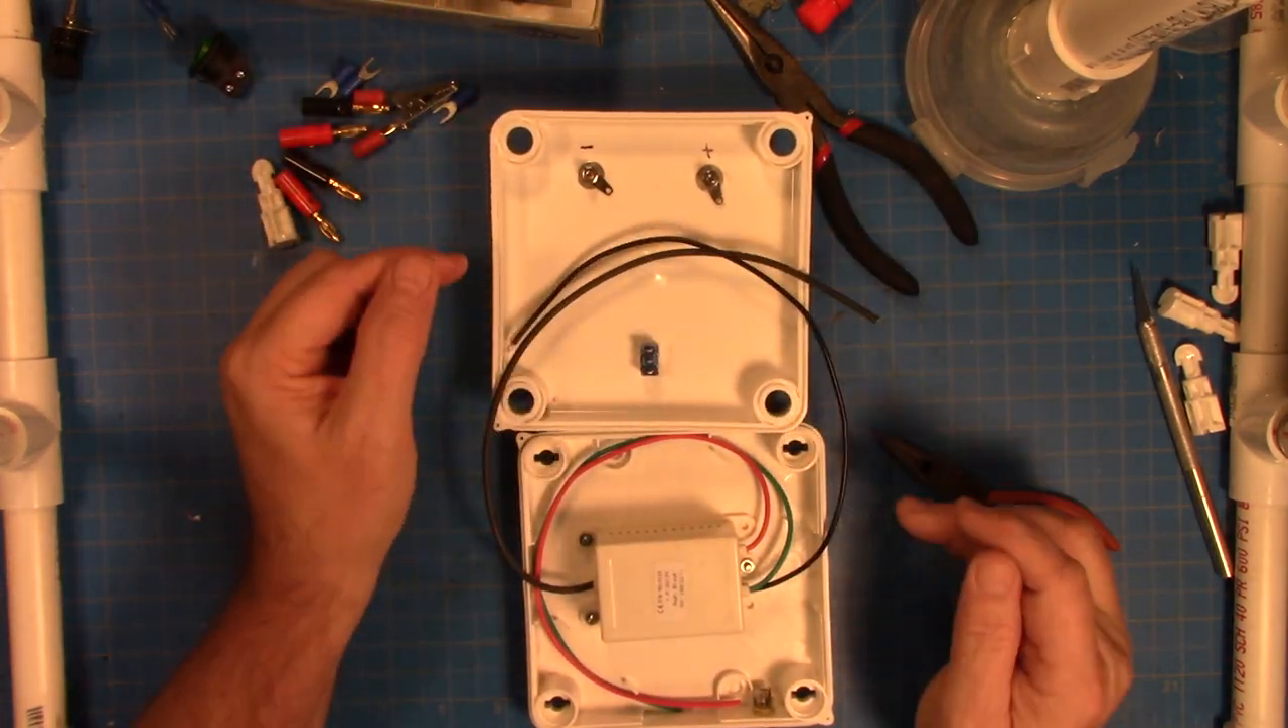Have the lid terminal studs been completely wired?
No.